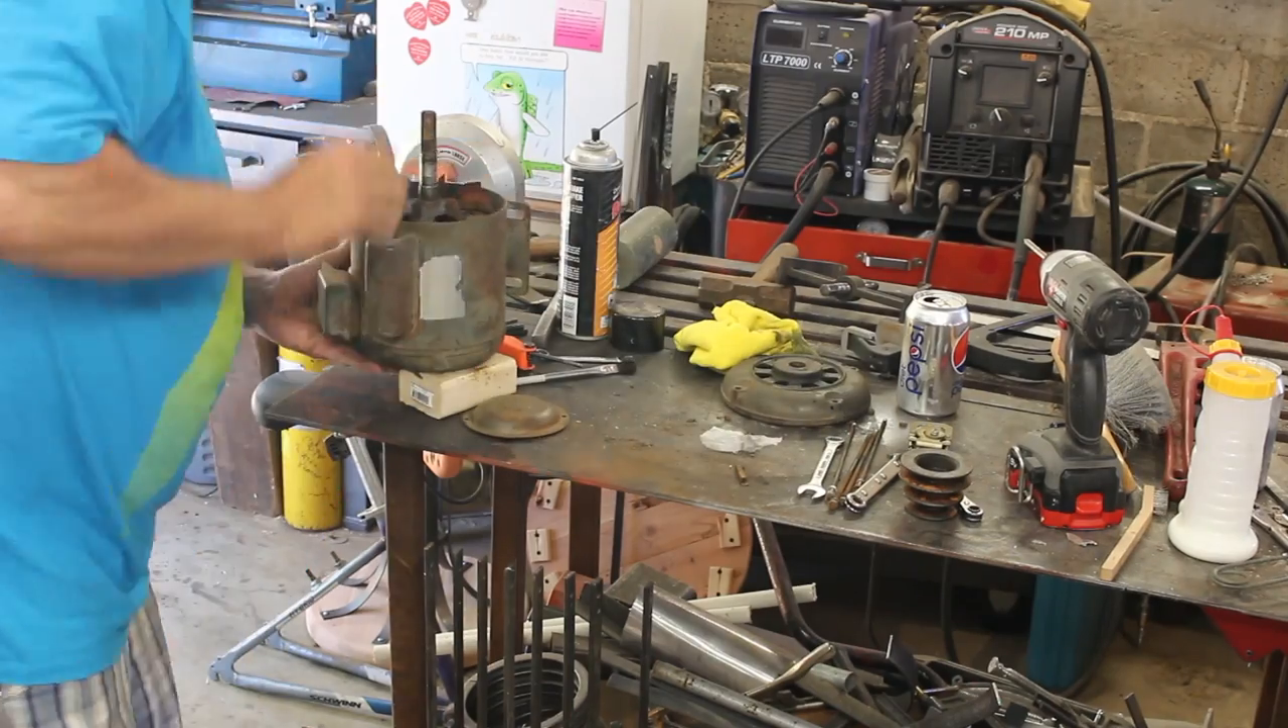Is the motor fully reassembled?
No.